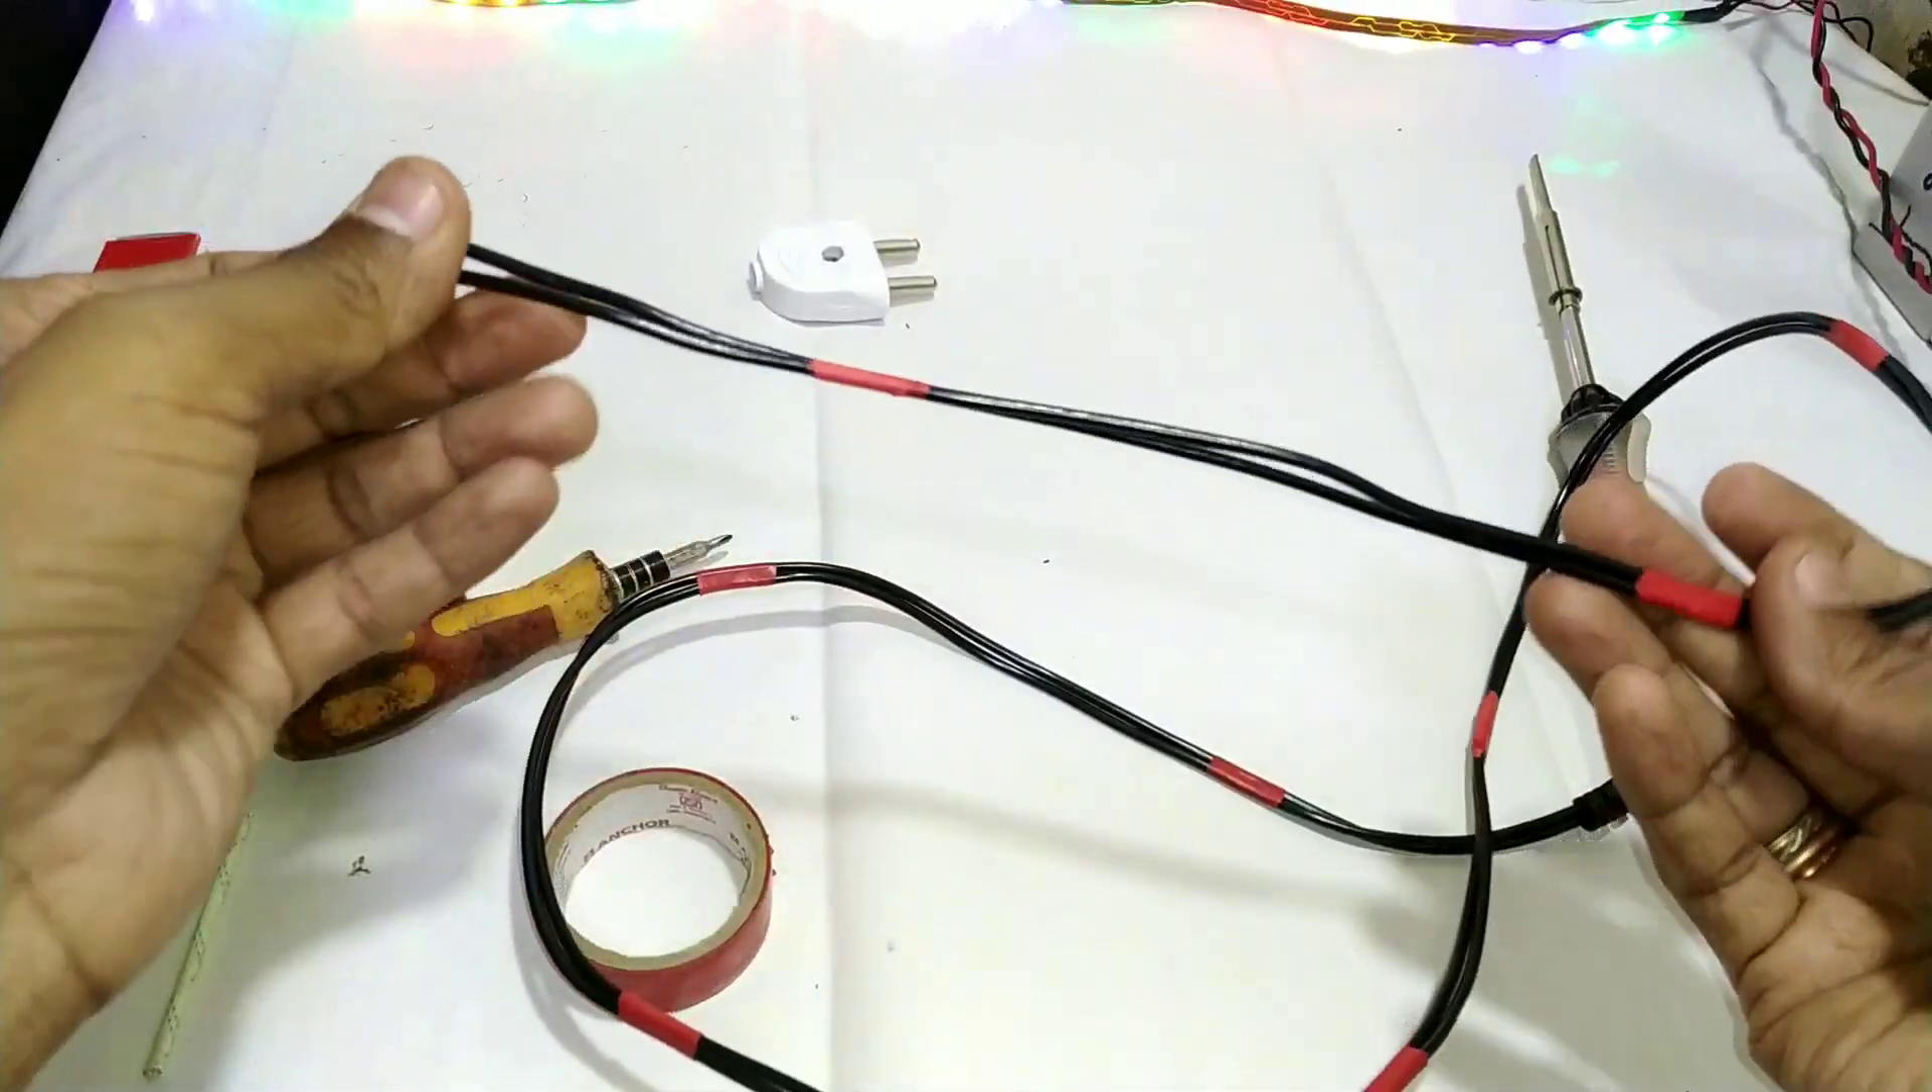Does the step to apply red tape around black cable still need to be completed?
No.